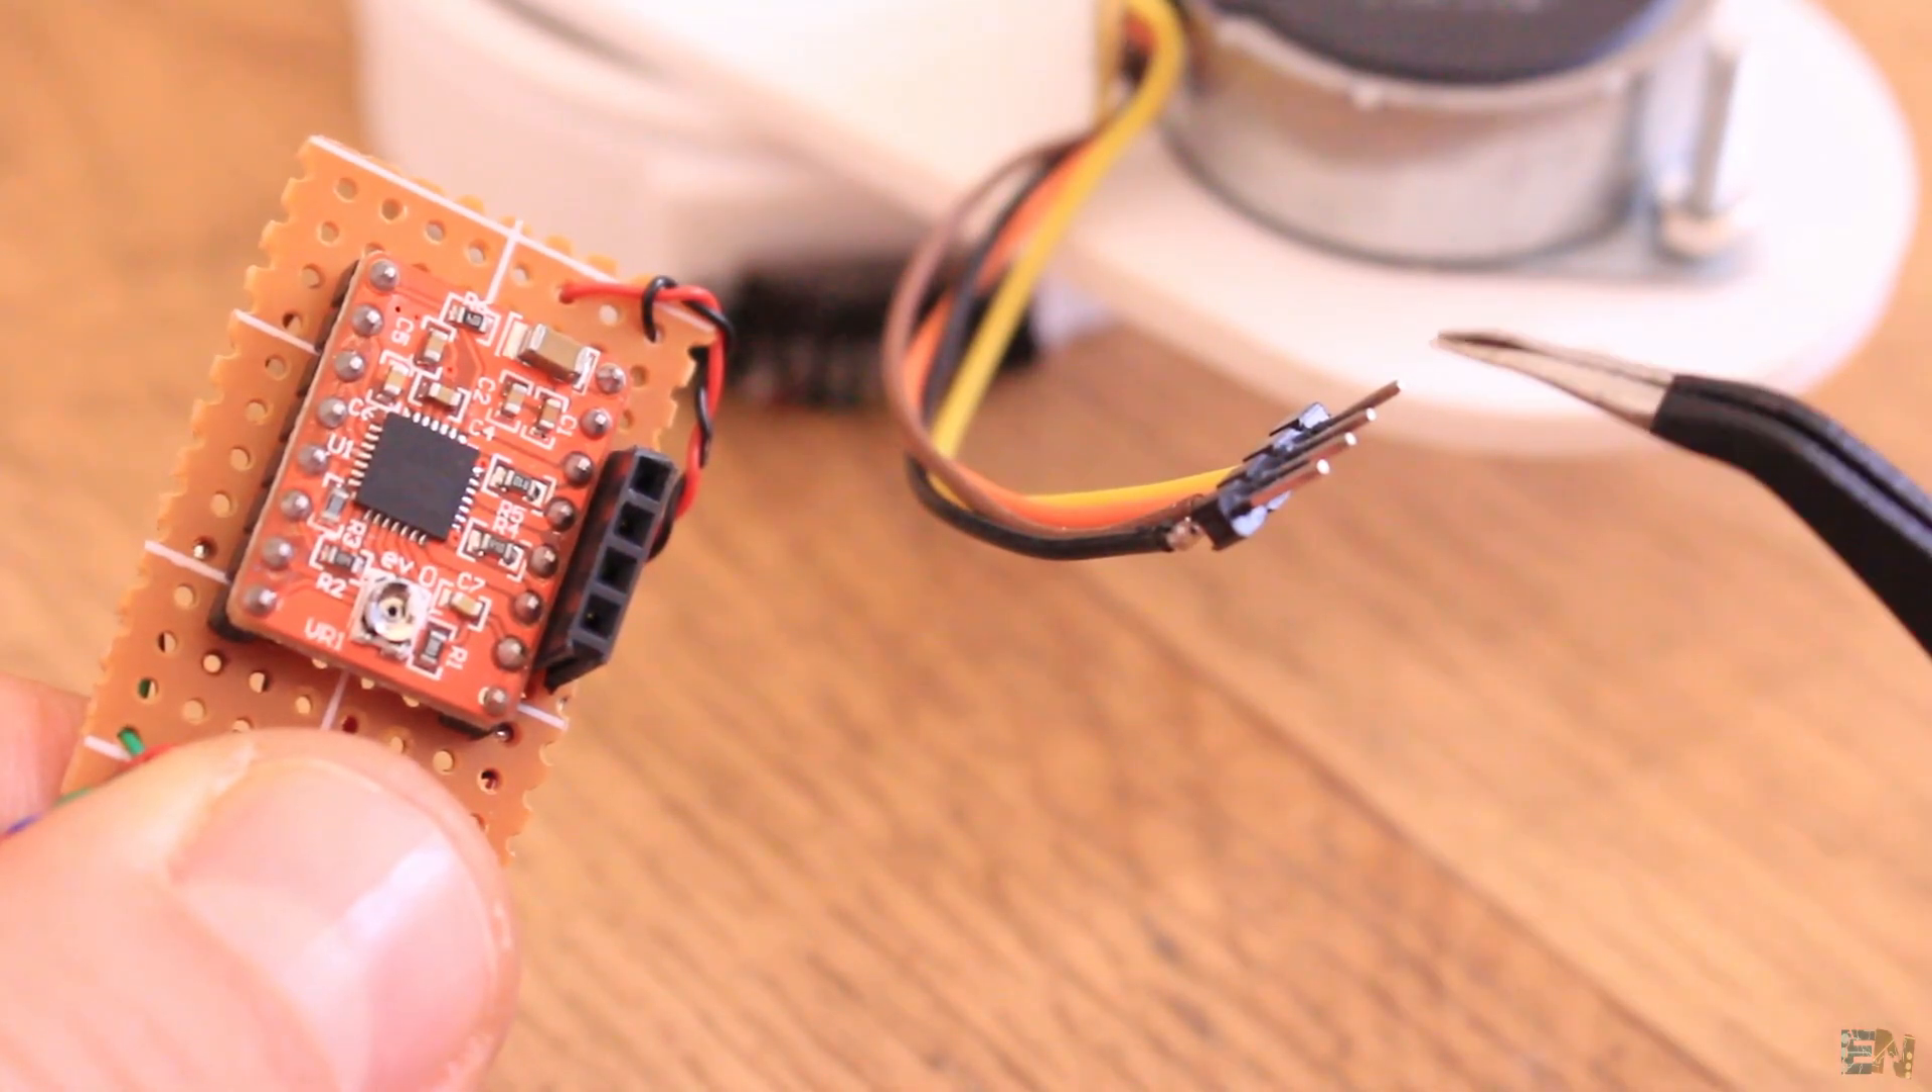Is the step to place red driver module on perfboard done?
Yes.